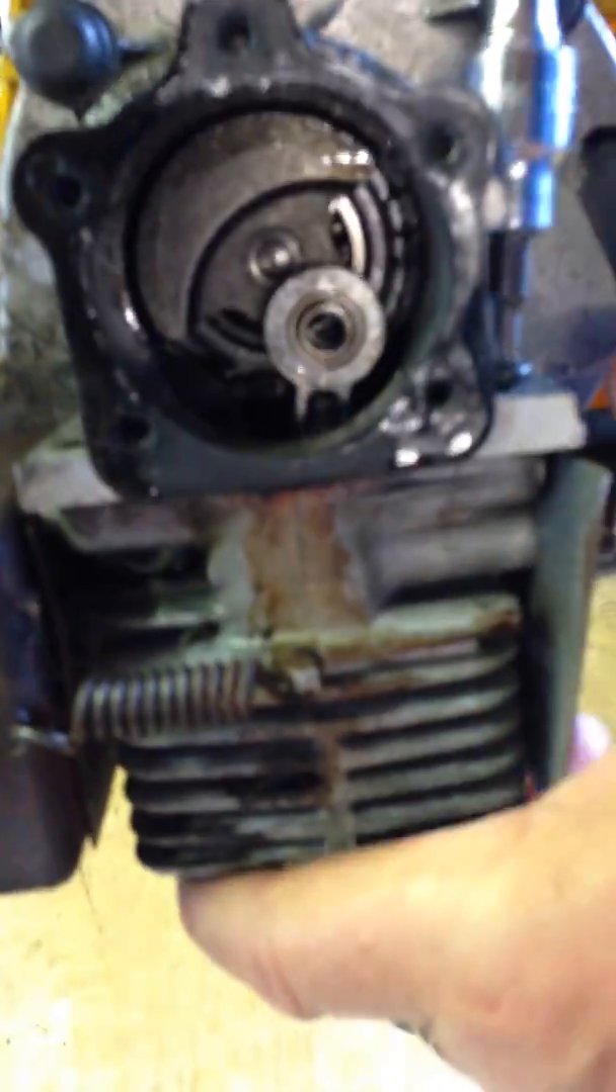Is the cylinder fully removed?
No.